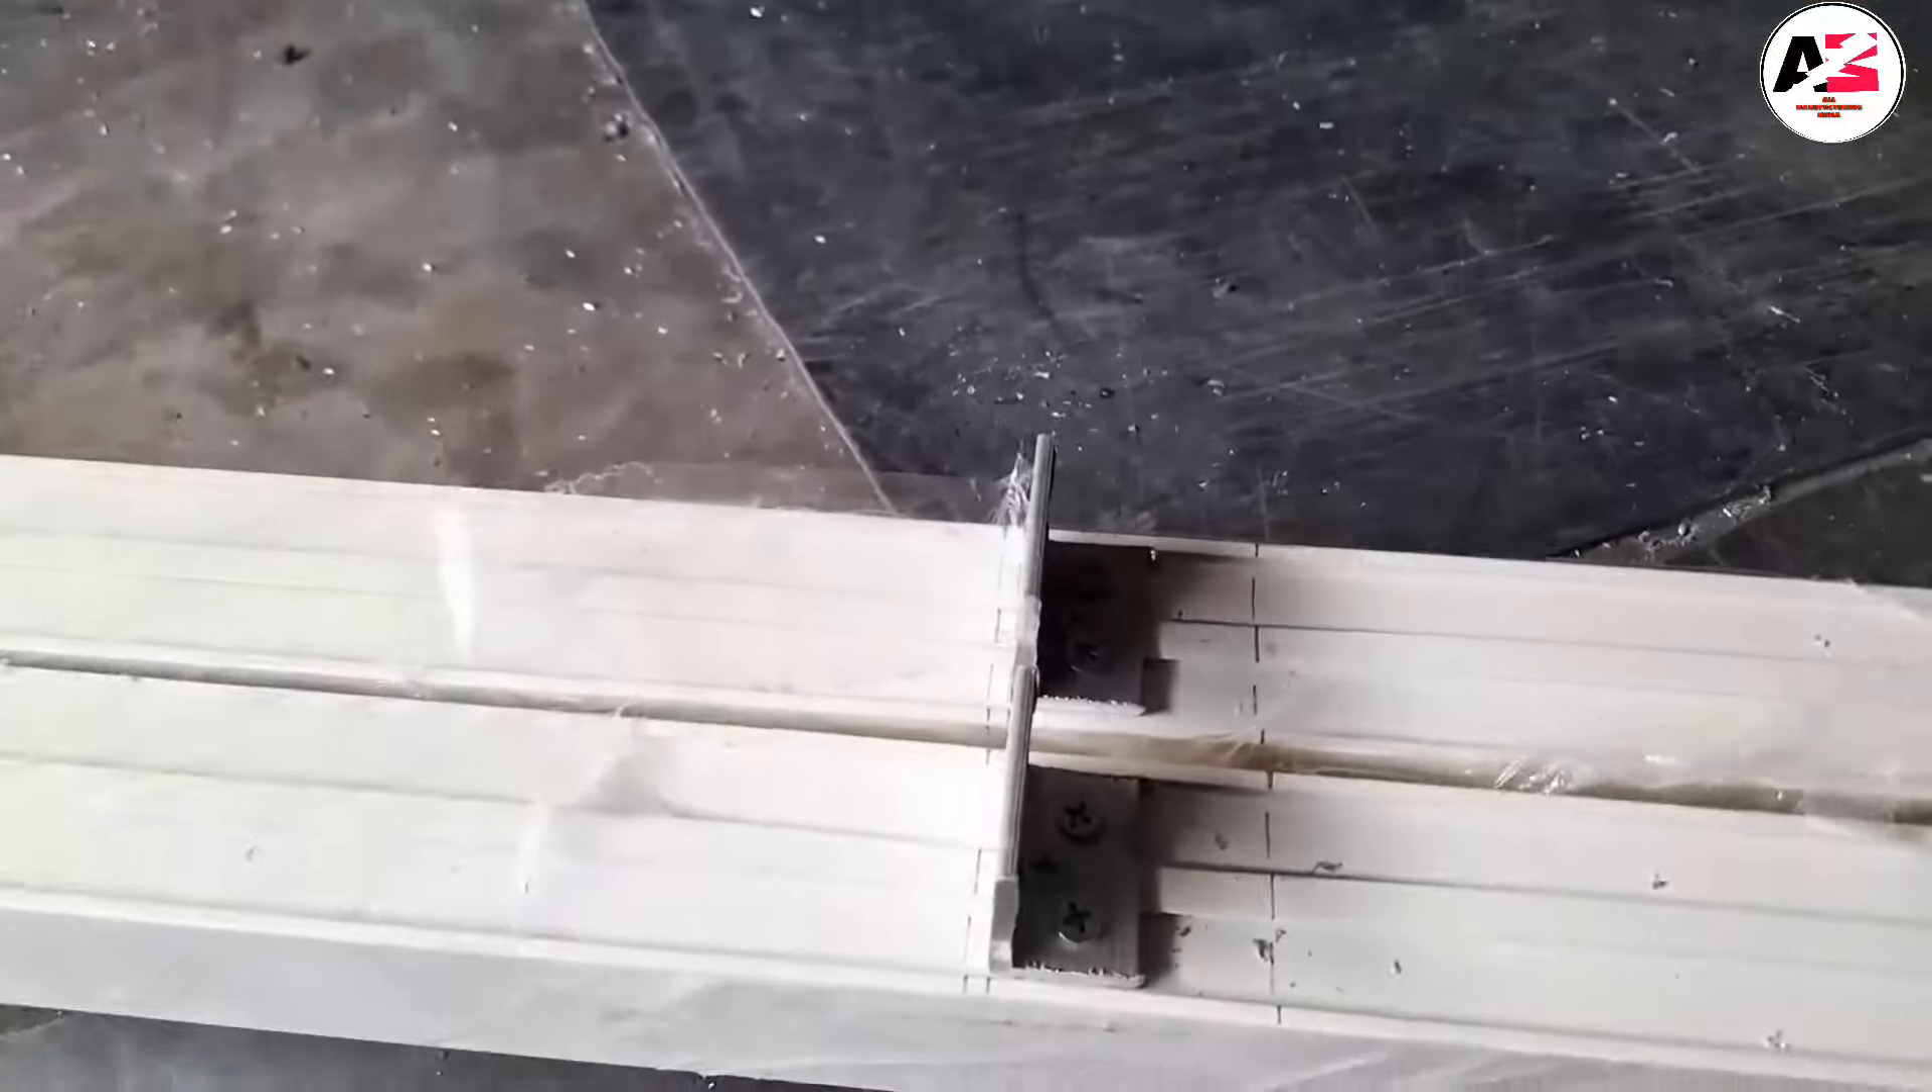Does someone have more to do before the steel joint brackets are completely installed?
No.